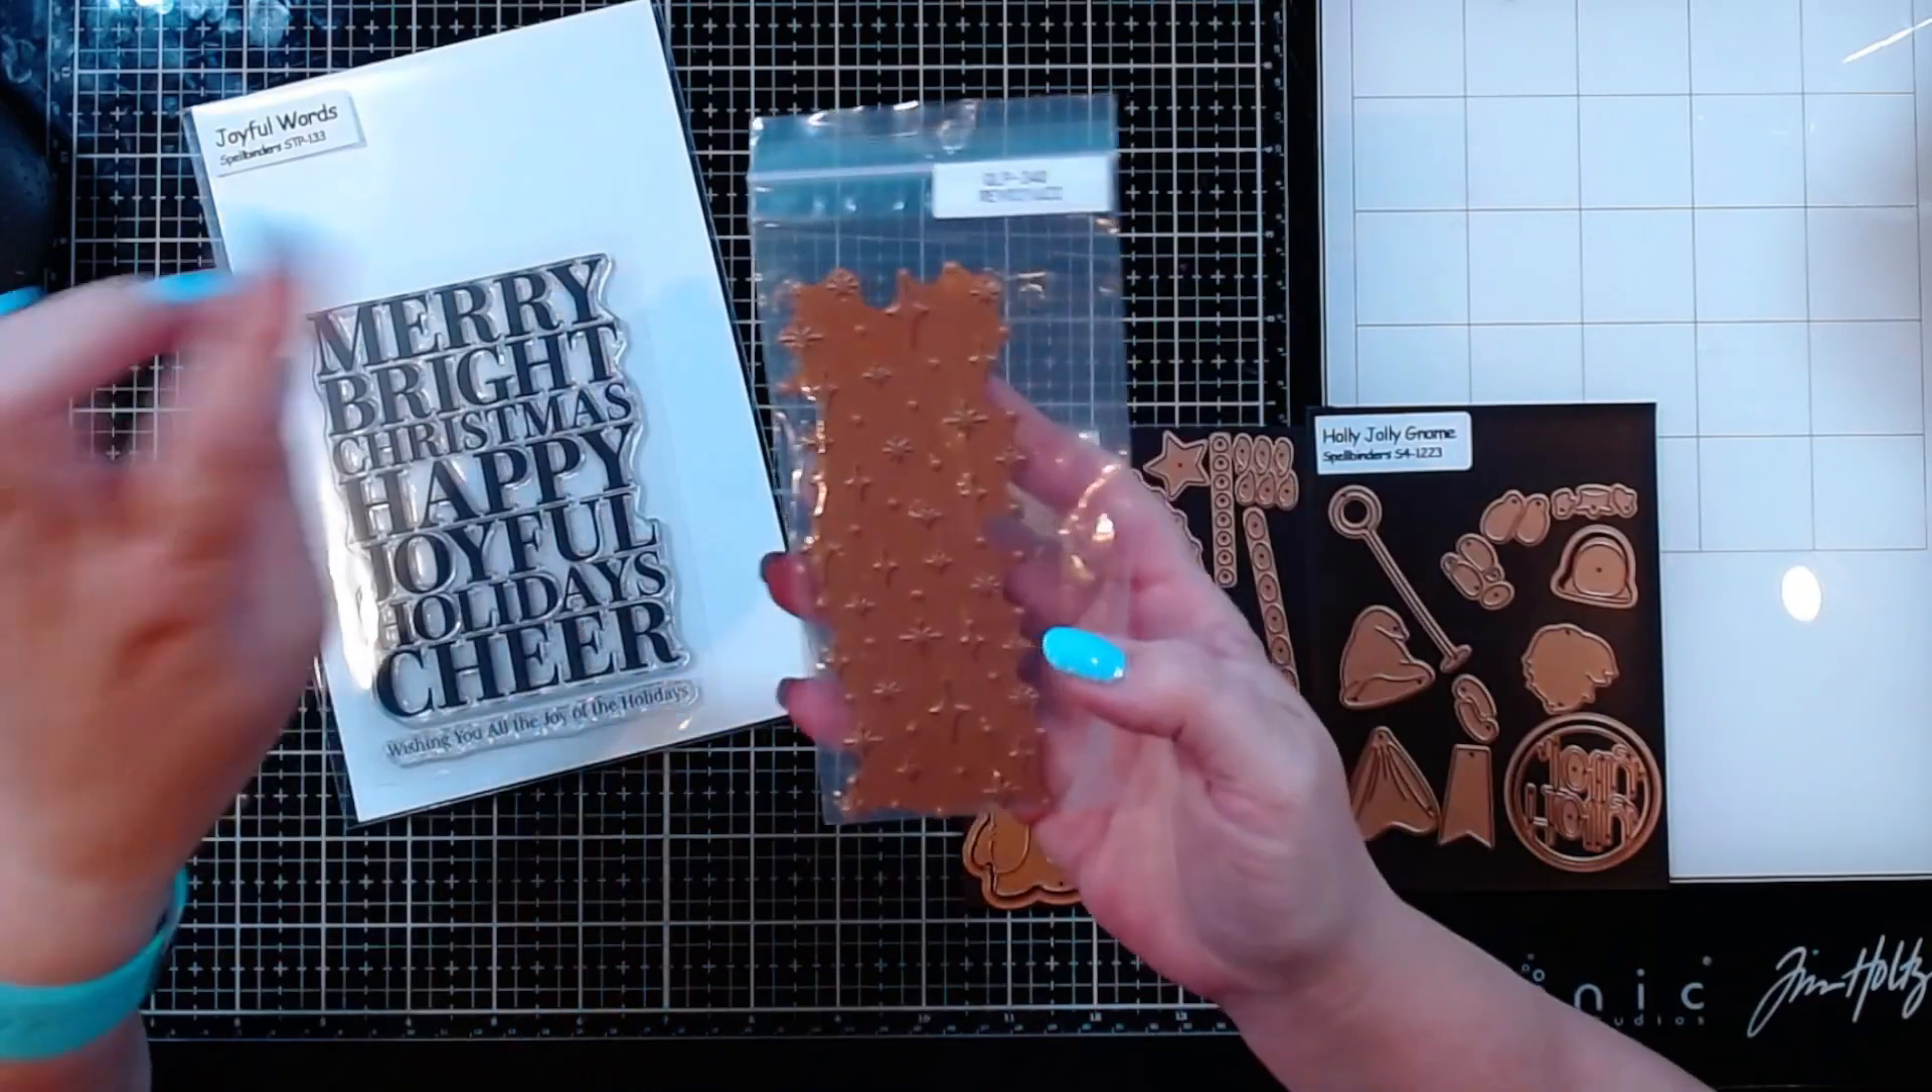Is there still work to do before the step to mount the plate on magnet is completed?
Yes.